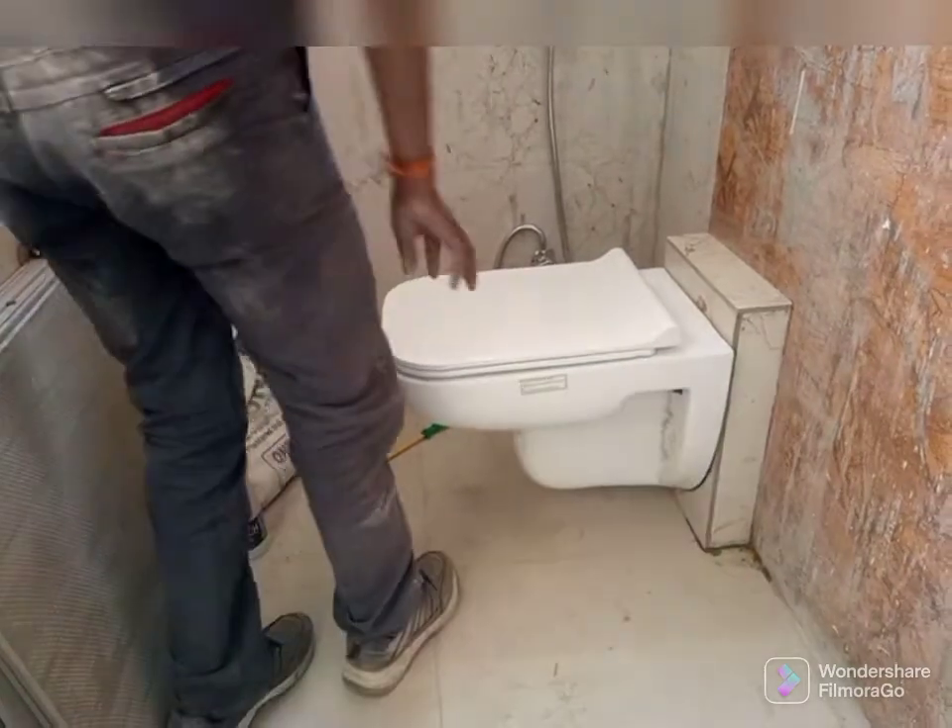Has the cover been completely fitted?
Yes.